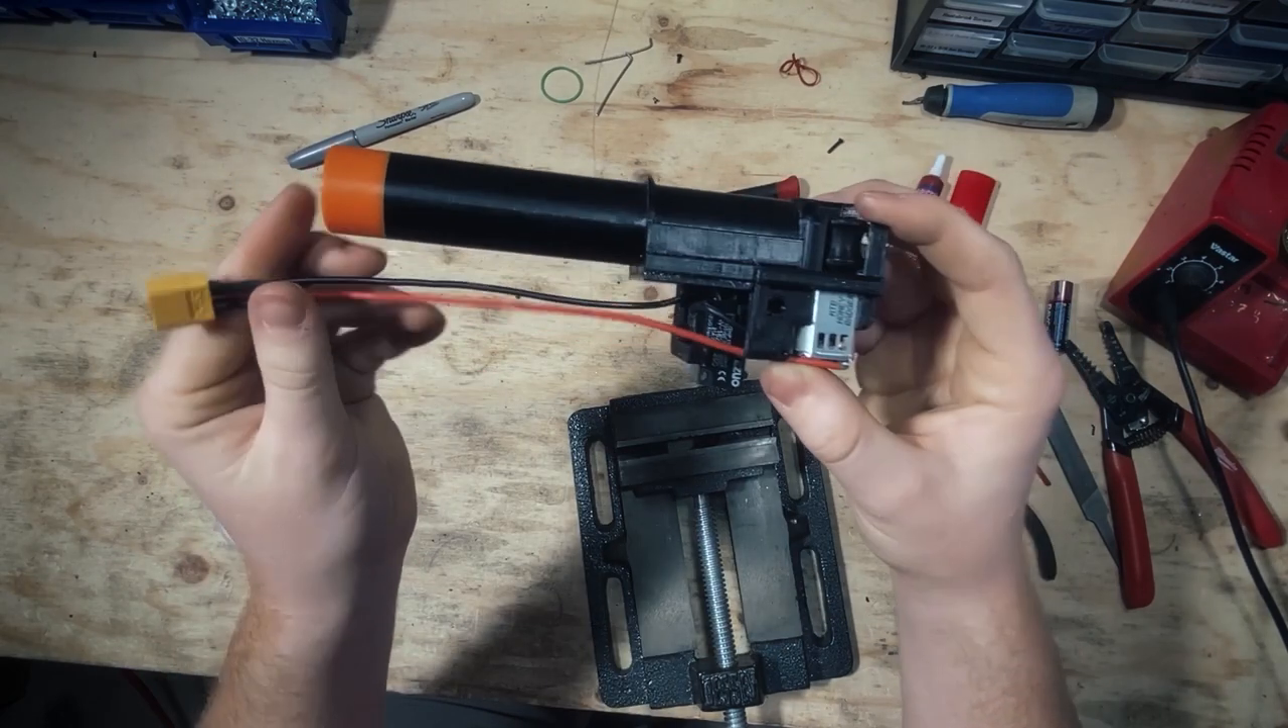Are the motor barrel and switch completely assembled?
Yes.